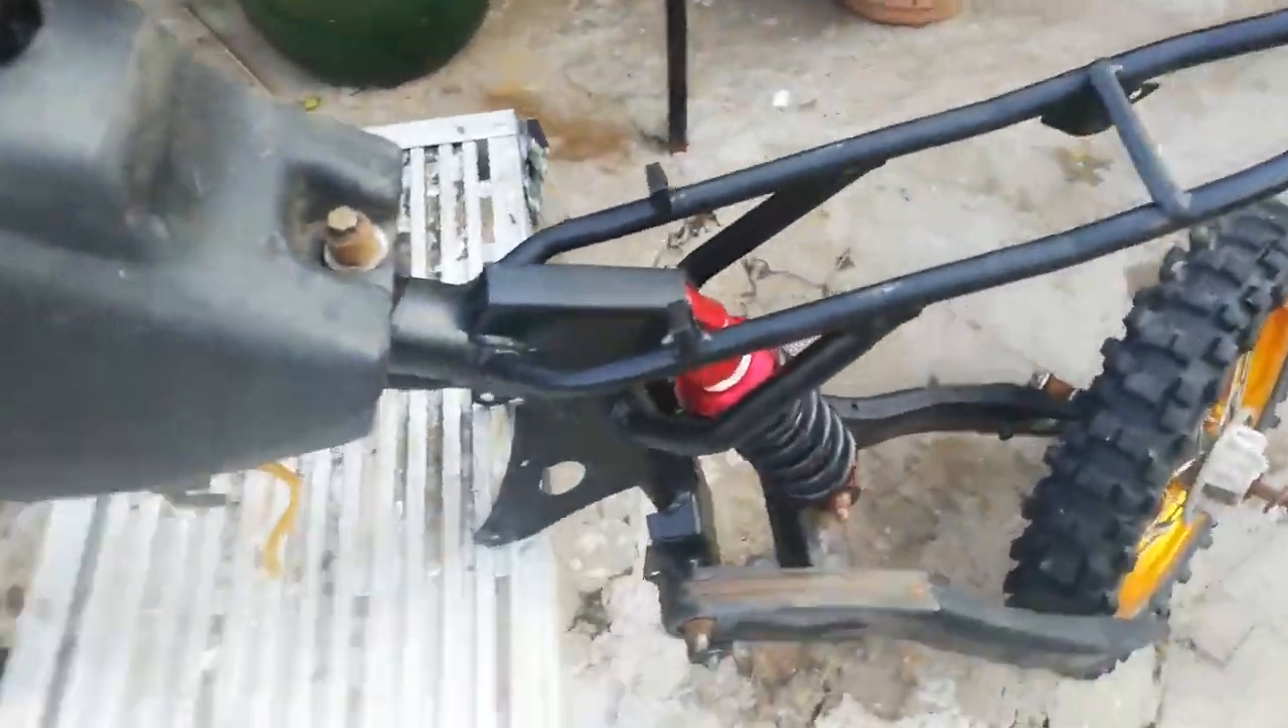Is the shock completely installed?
Yes.